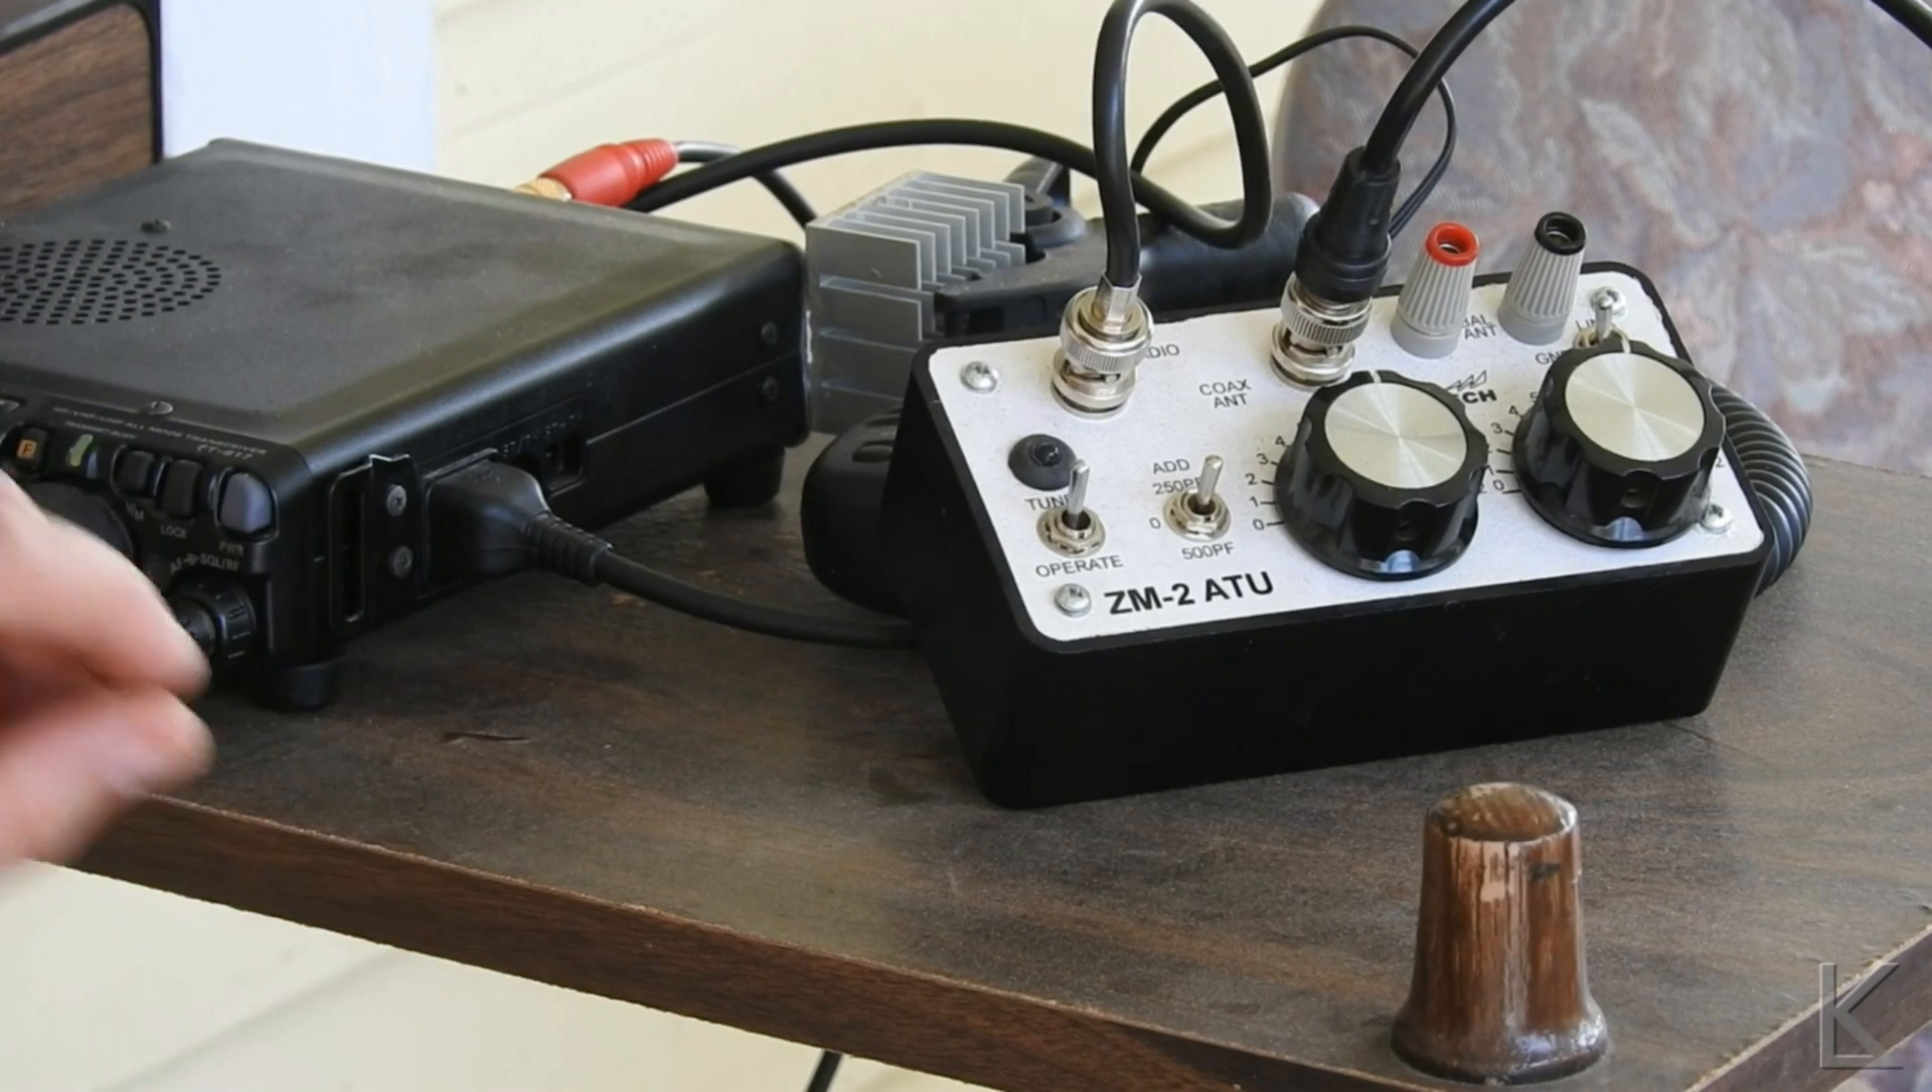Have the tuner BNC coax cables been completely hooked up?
Yes.